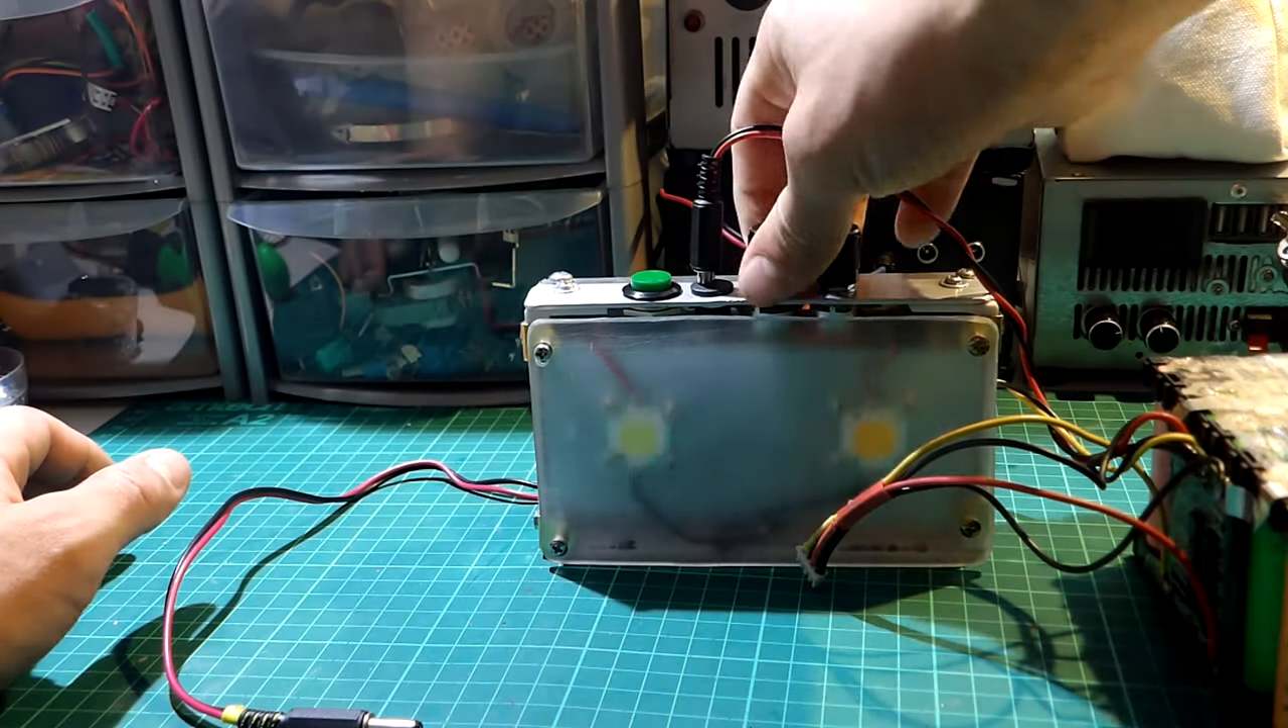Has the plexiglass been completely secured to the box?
Yes.